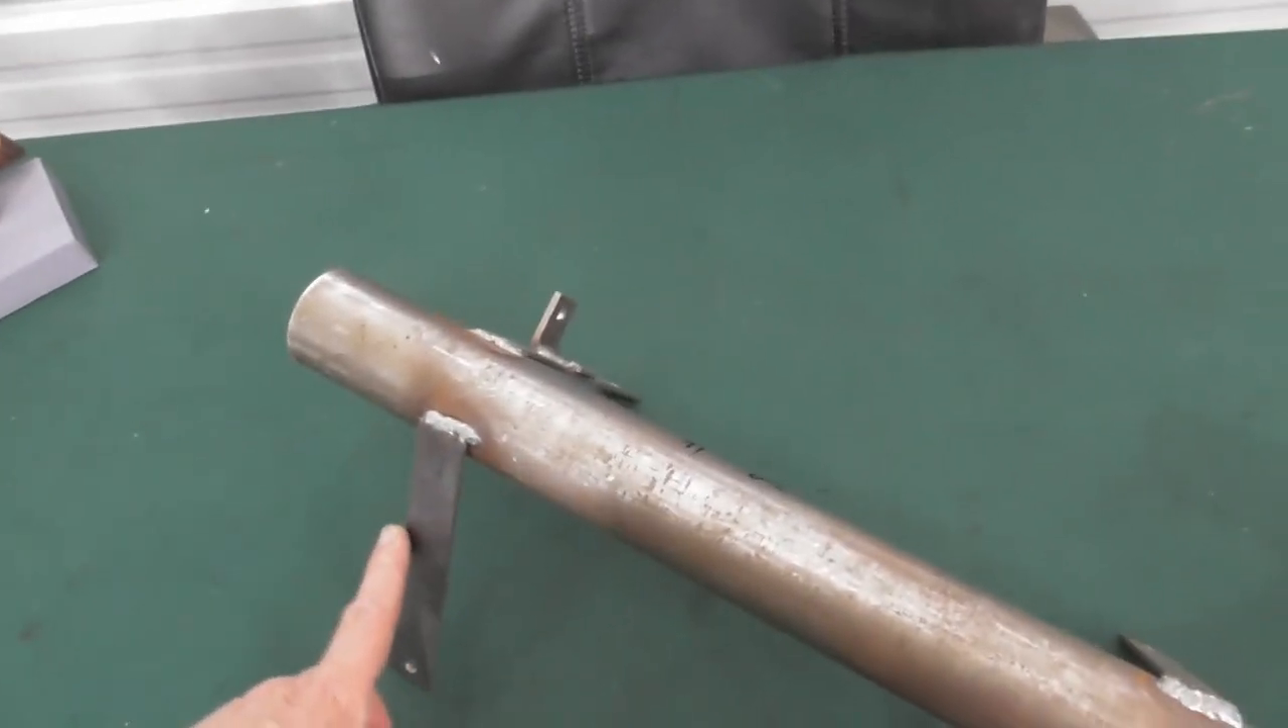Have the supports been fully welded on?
Yes.